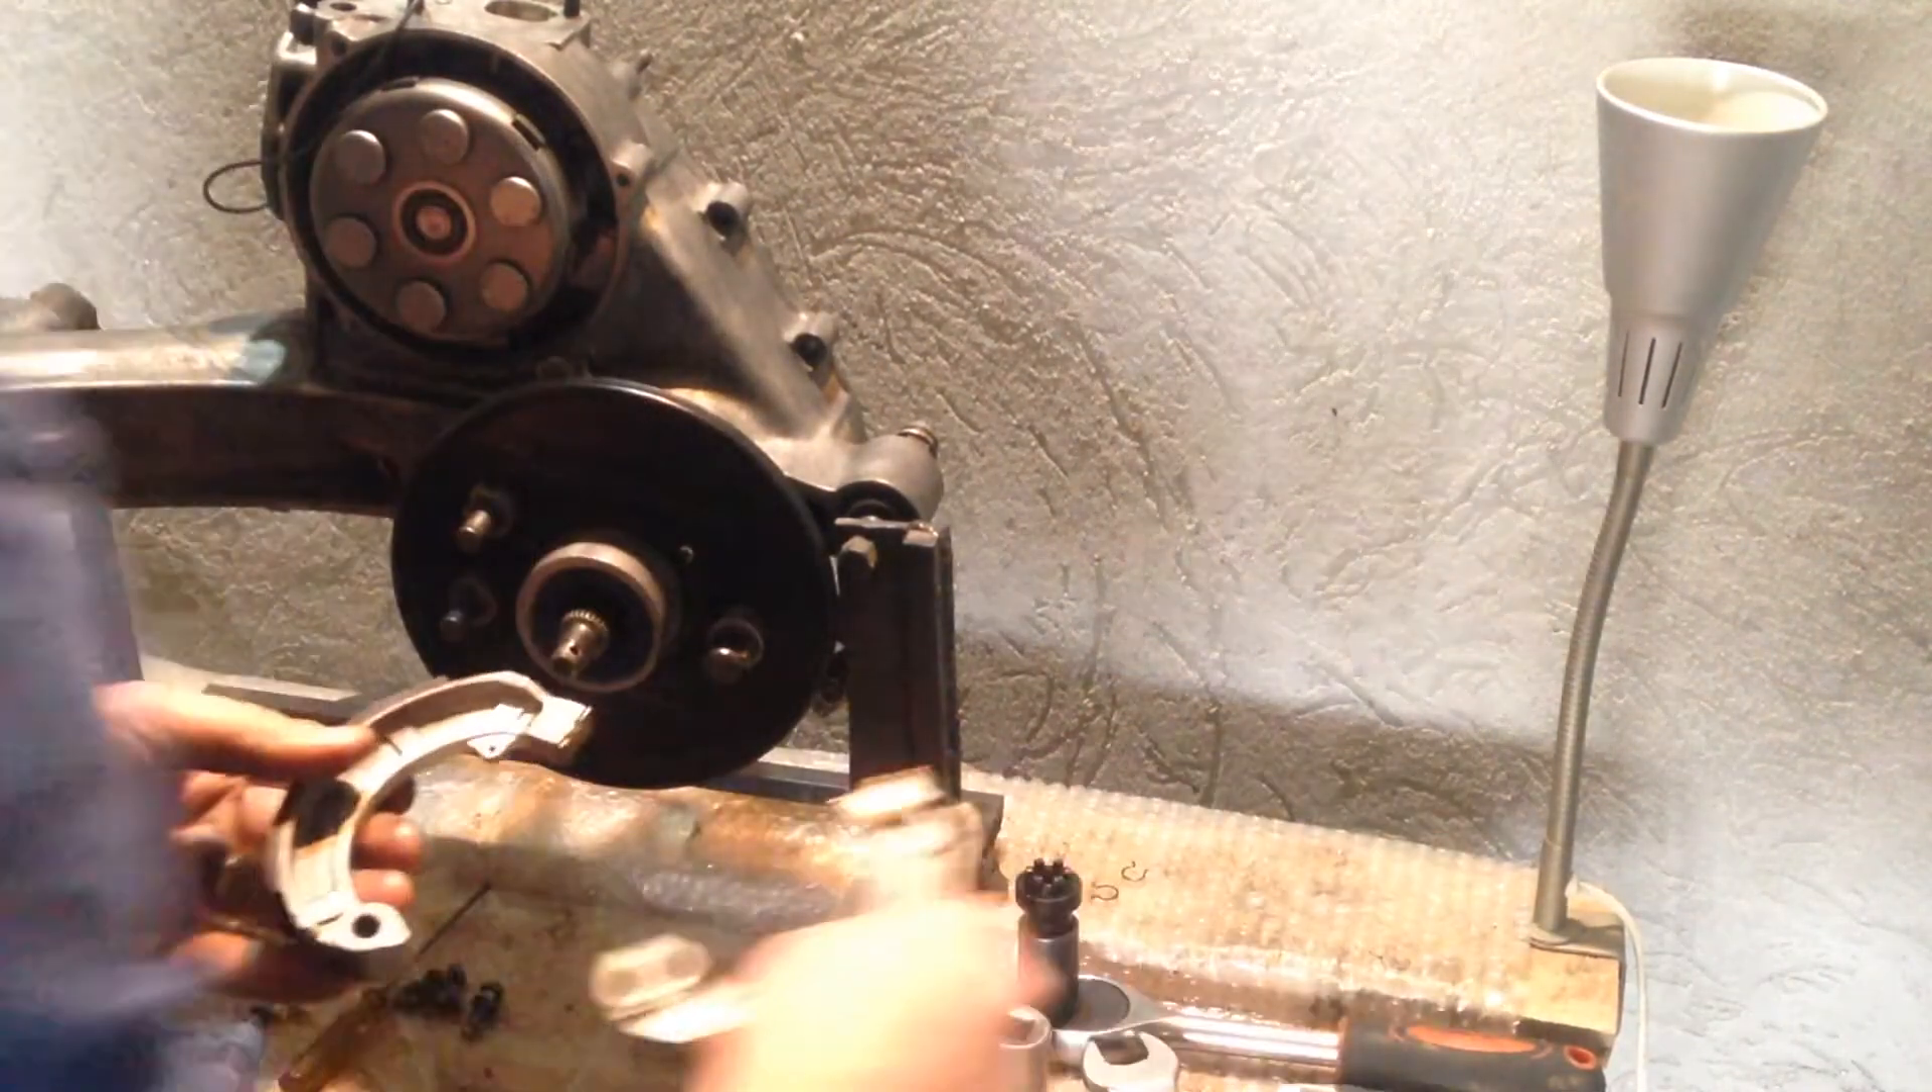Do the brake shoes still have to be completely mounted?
Yes.